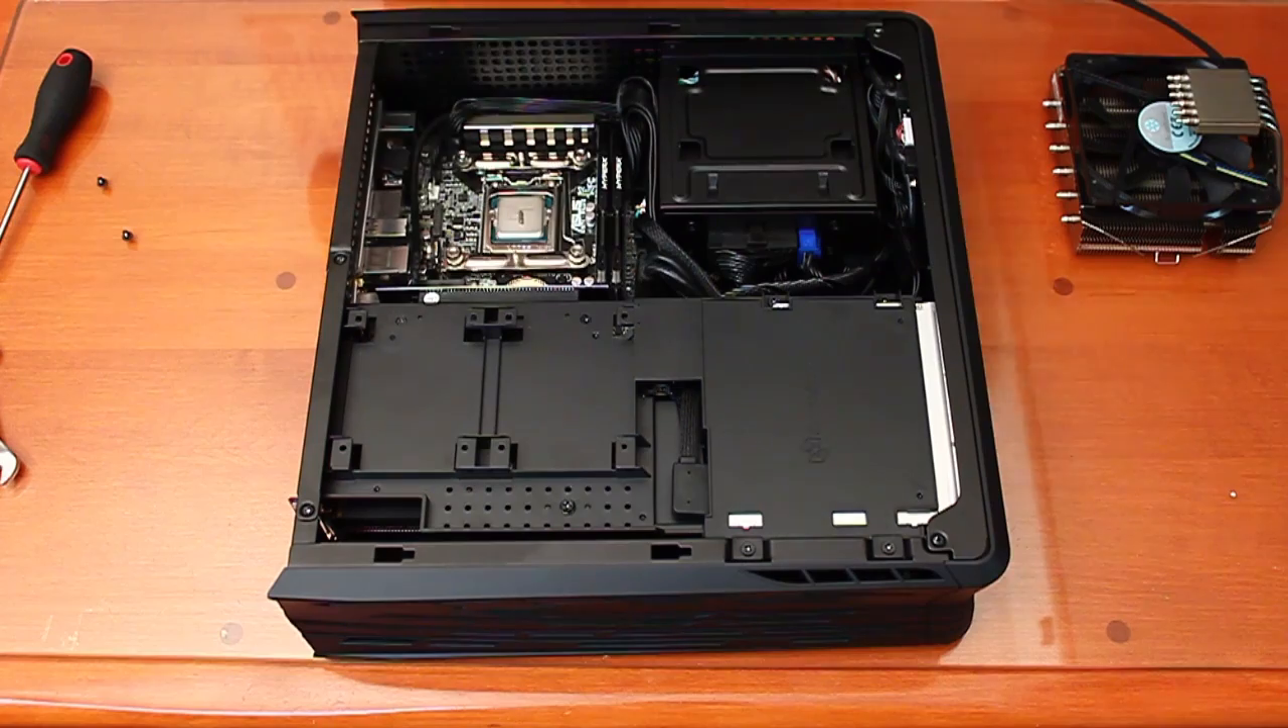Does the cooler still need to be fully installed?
Yes.